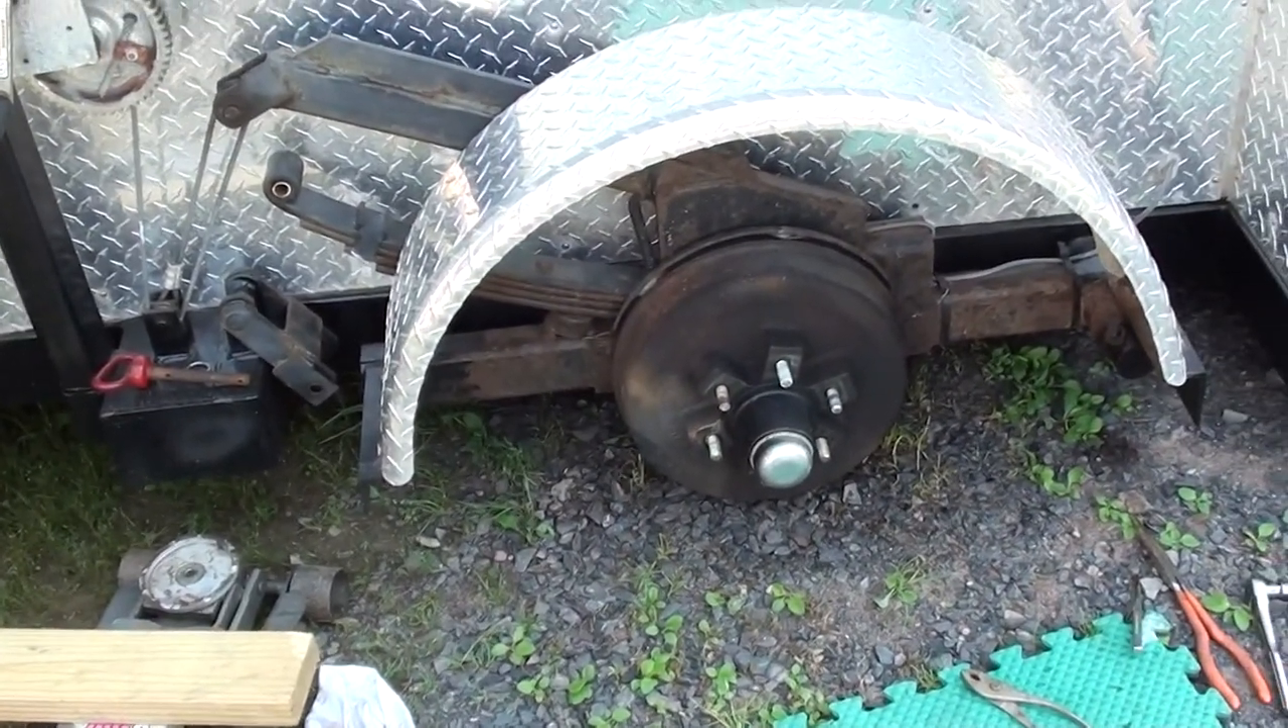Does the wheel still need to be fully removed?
No.